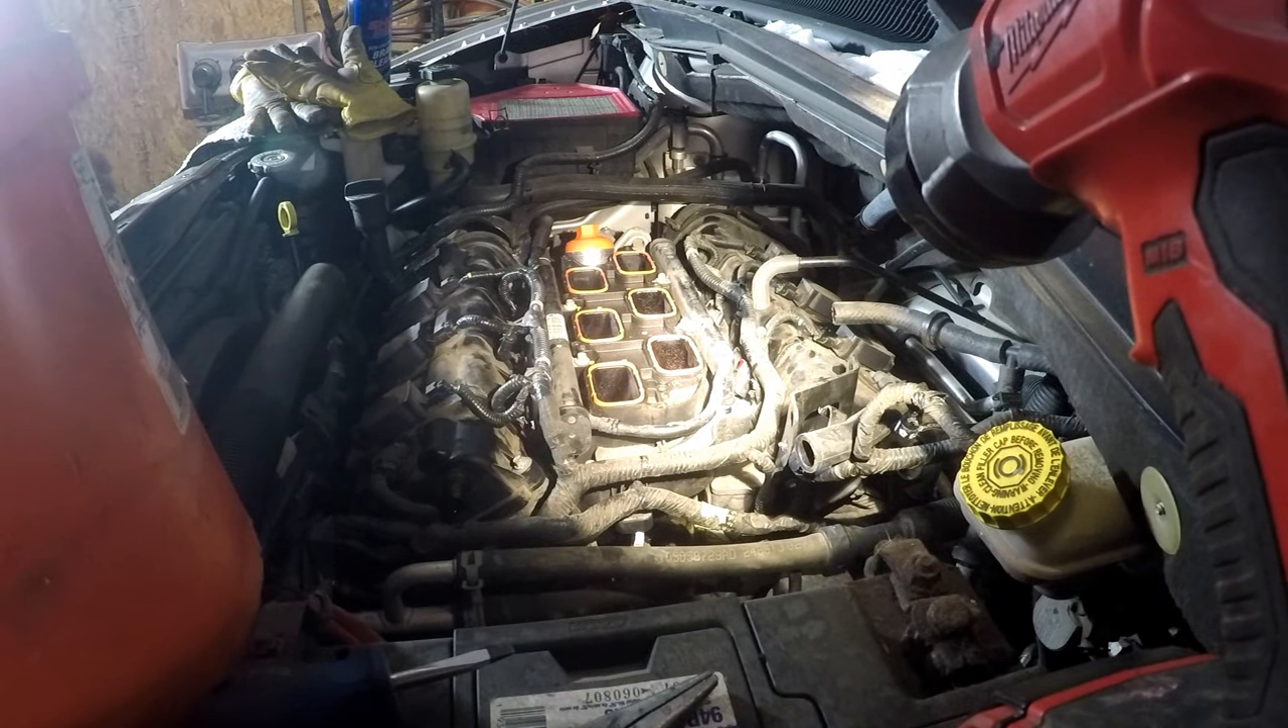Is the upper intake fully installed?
No.